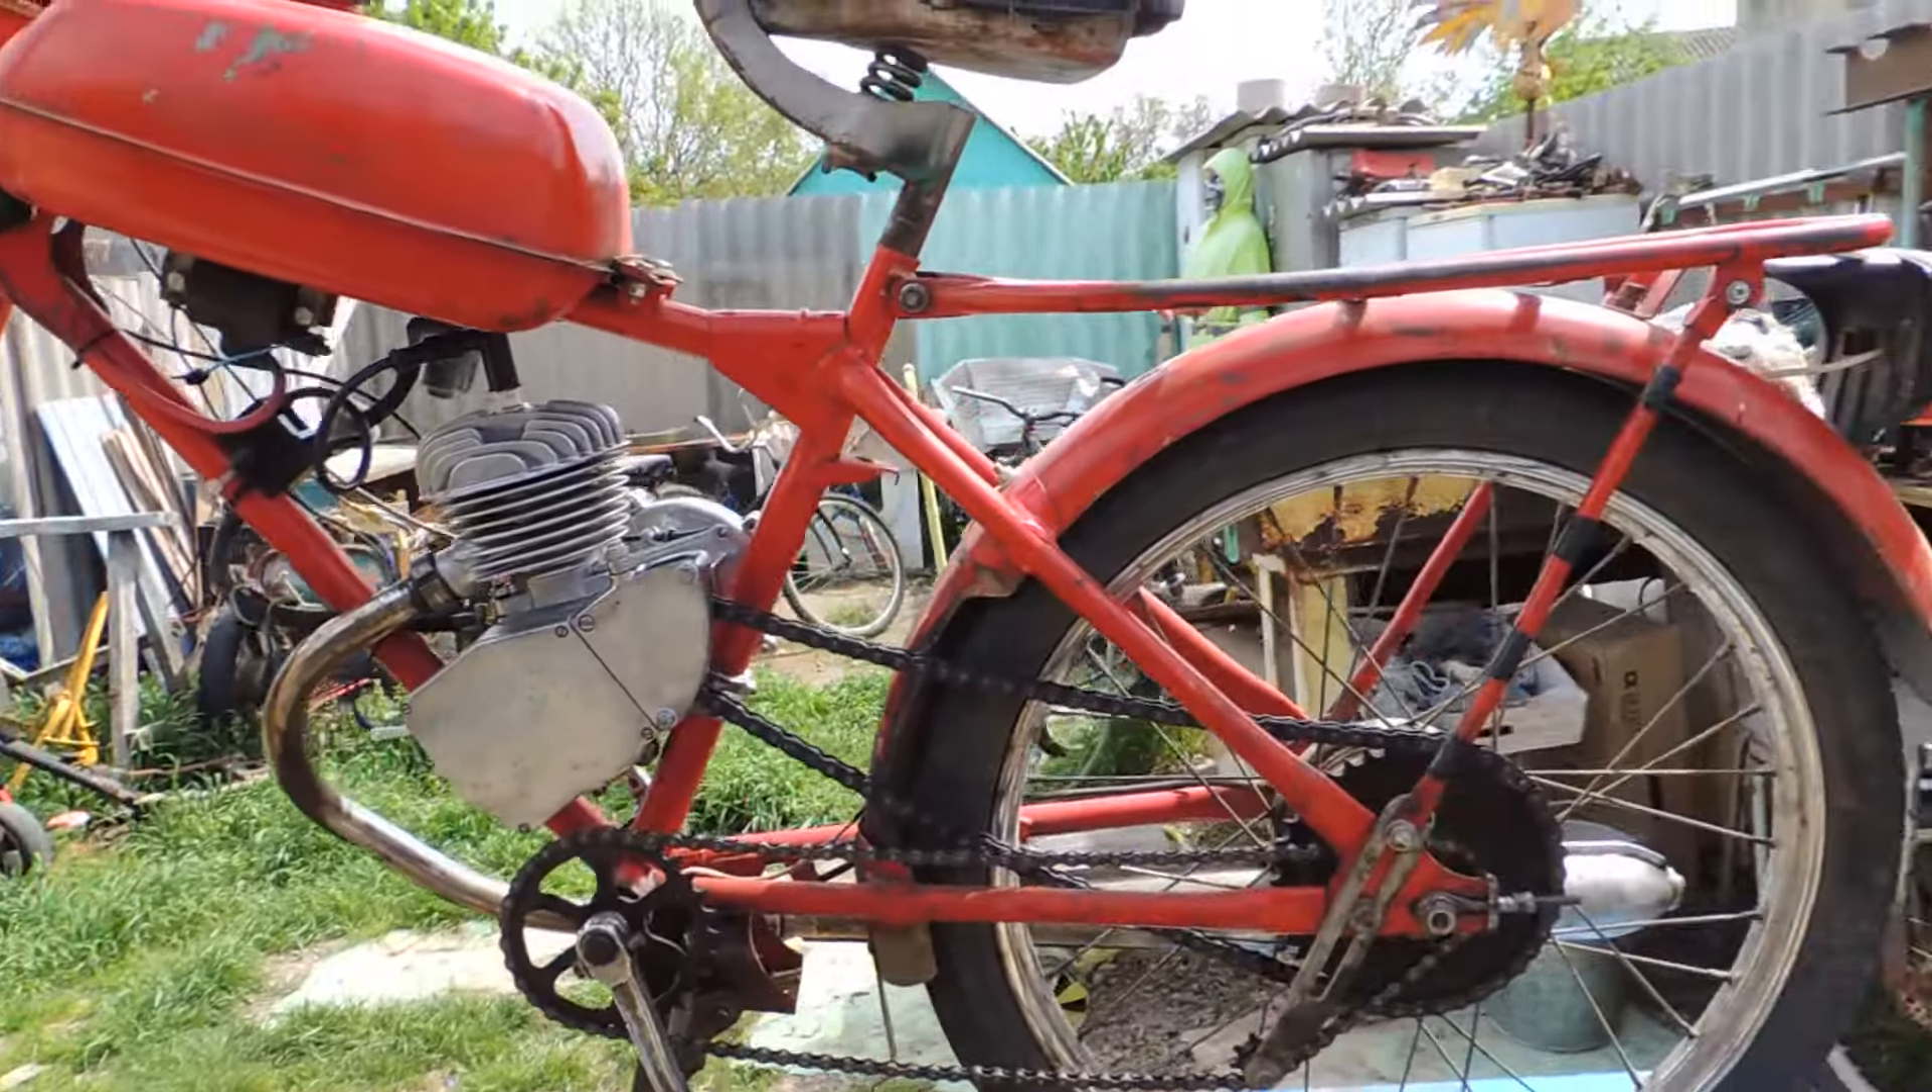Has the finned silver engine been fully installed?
Yes.